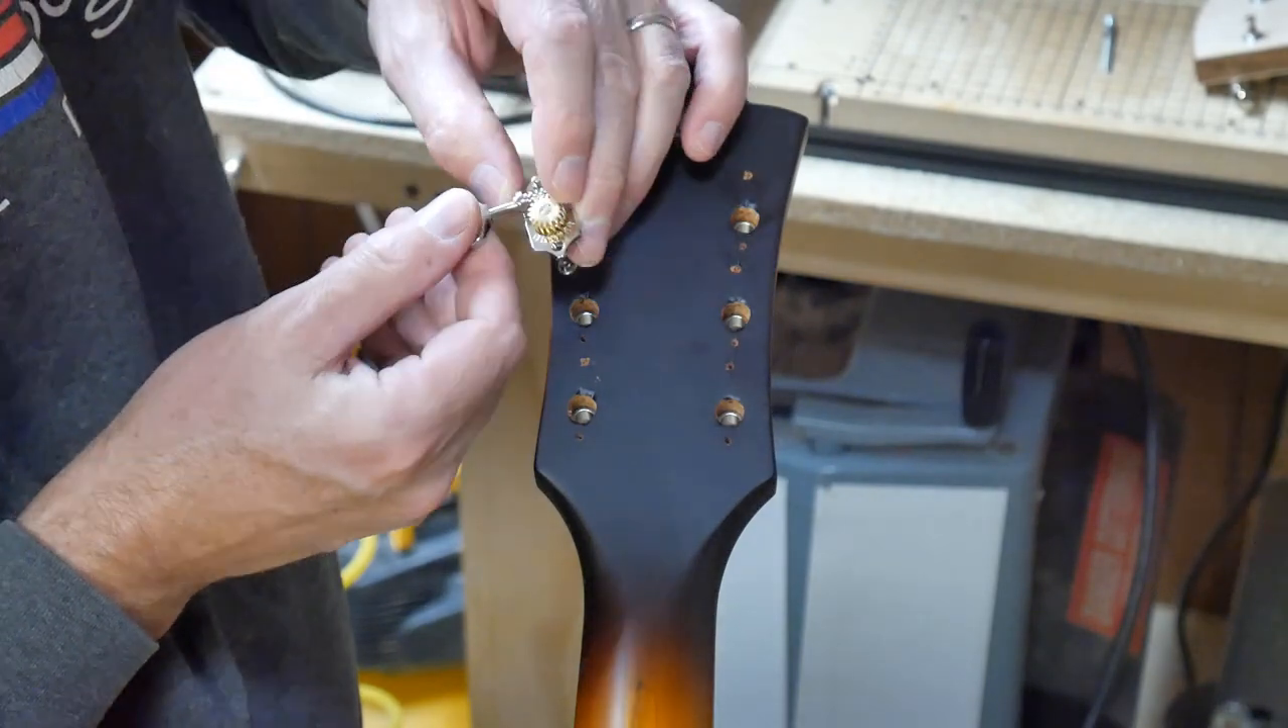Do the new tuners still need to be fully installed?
Yes.